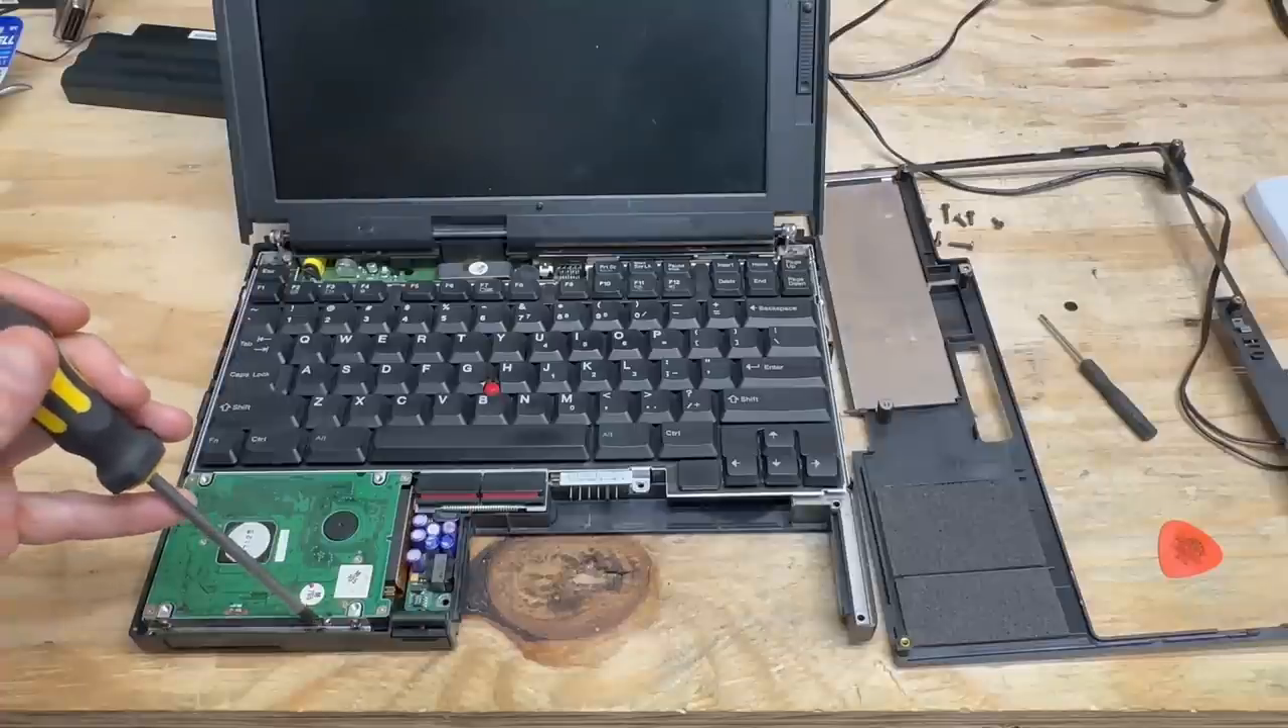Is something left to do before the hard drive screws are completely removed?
Yes.